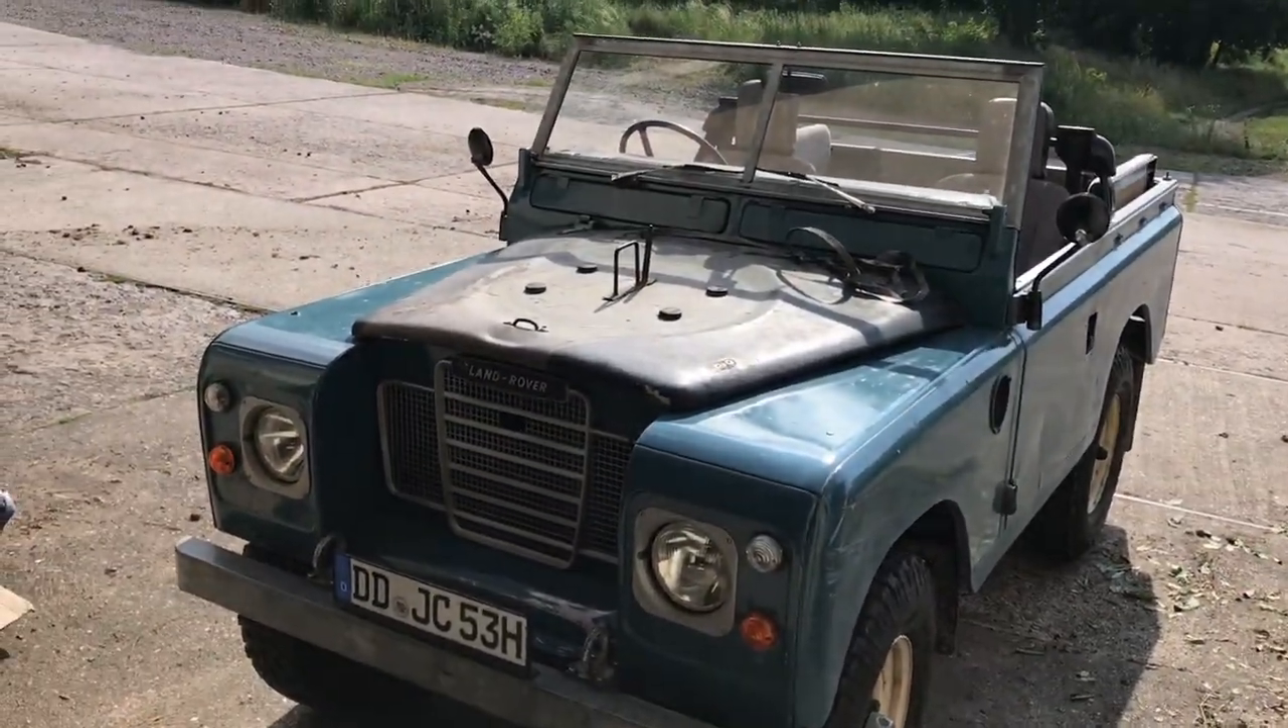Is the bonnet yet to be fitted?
No.